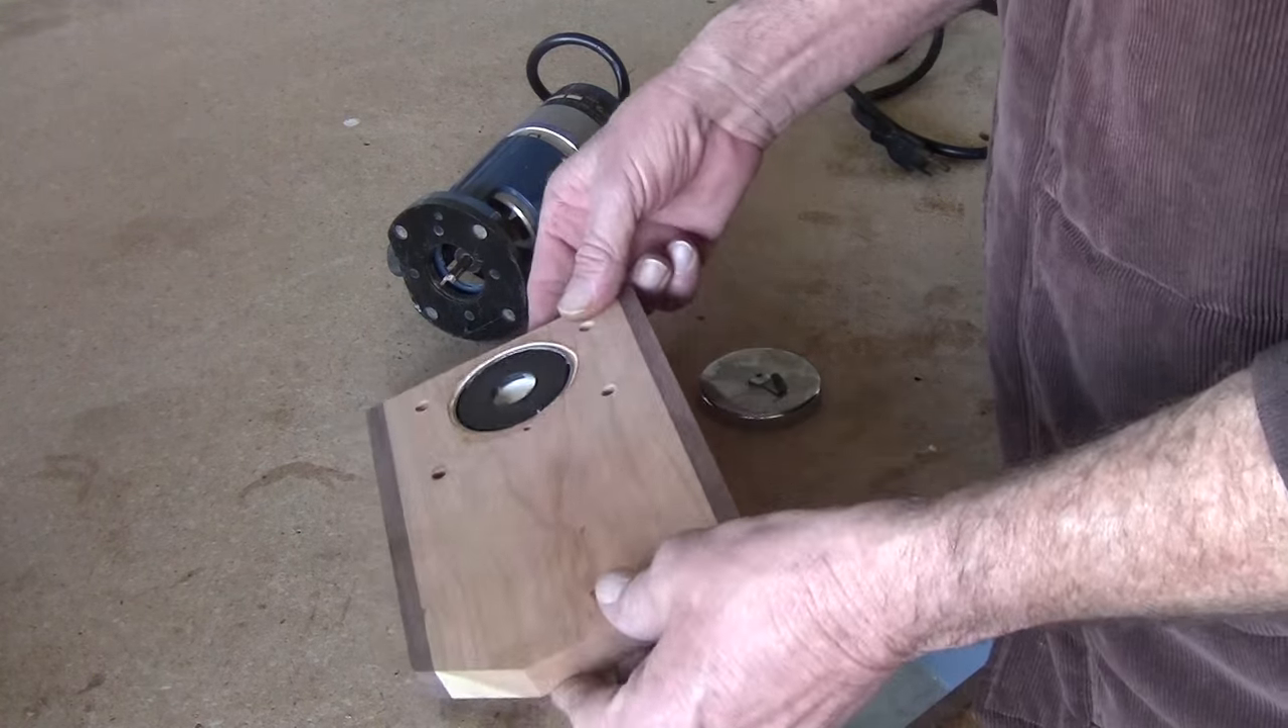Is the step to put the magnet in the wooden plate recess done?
Yes.